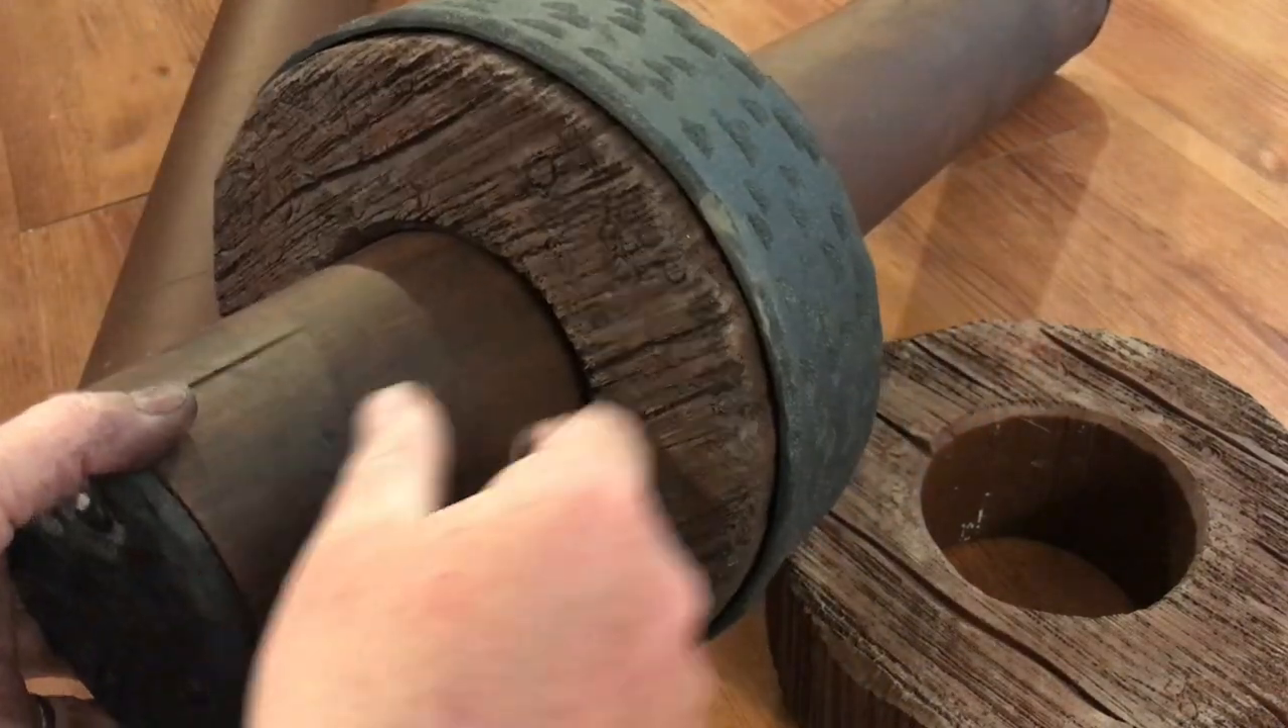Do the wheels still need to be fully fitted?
Yes.